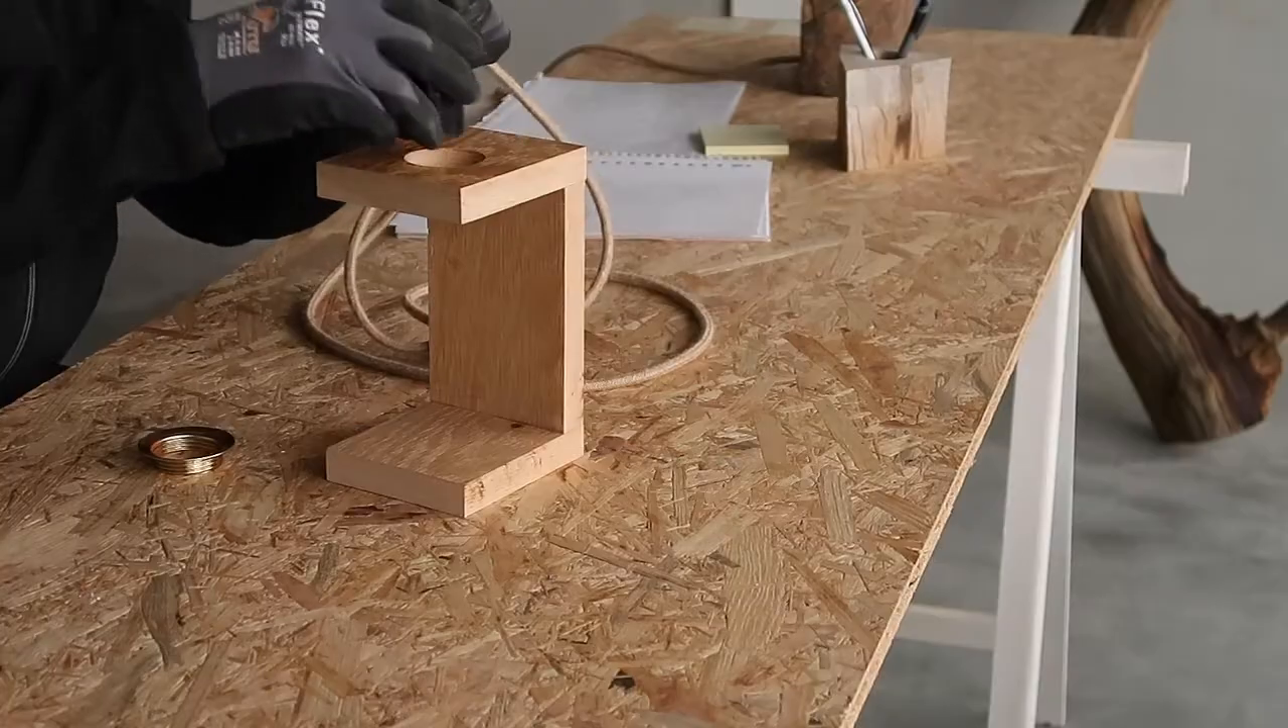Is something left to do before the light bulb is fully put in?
Yes.